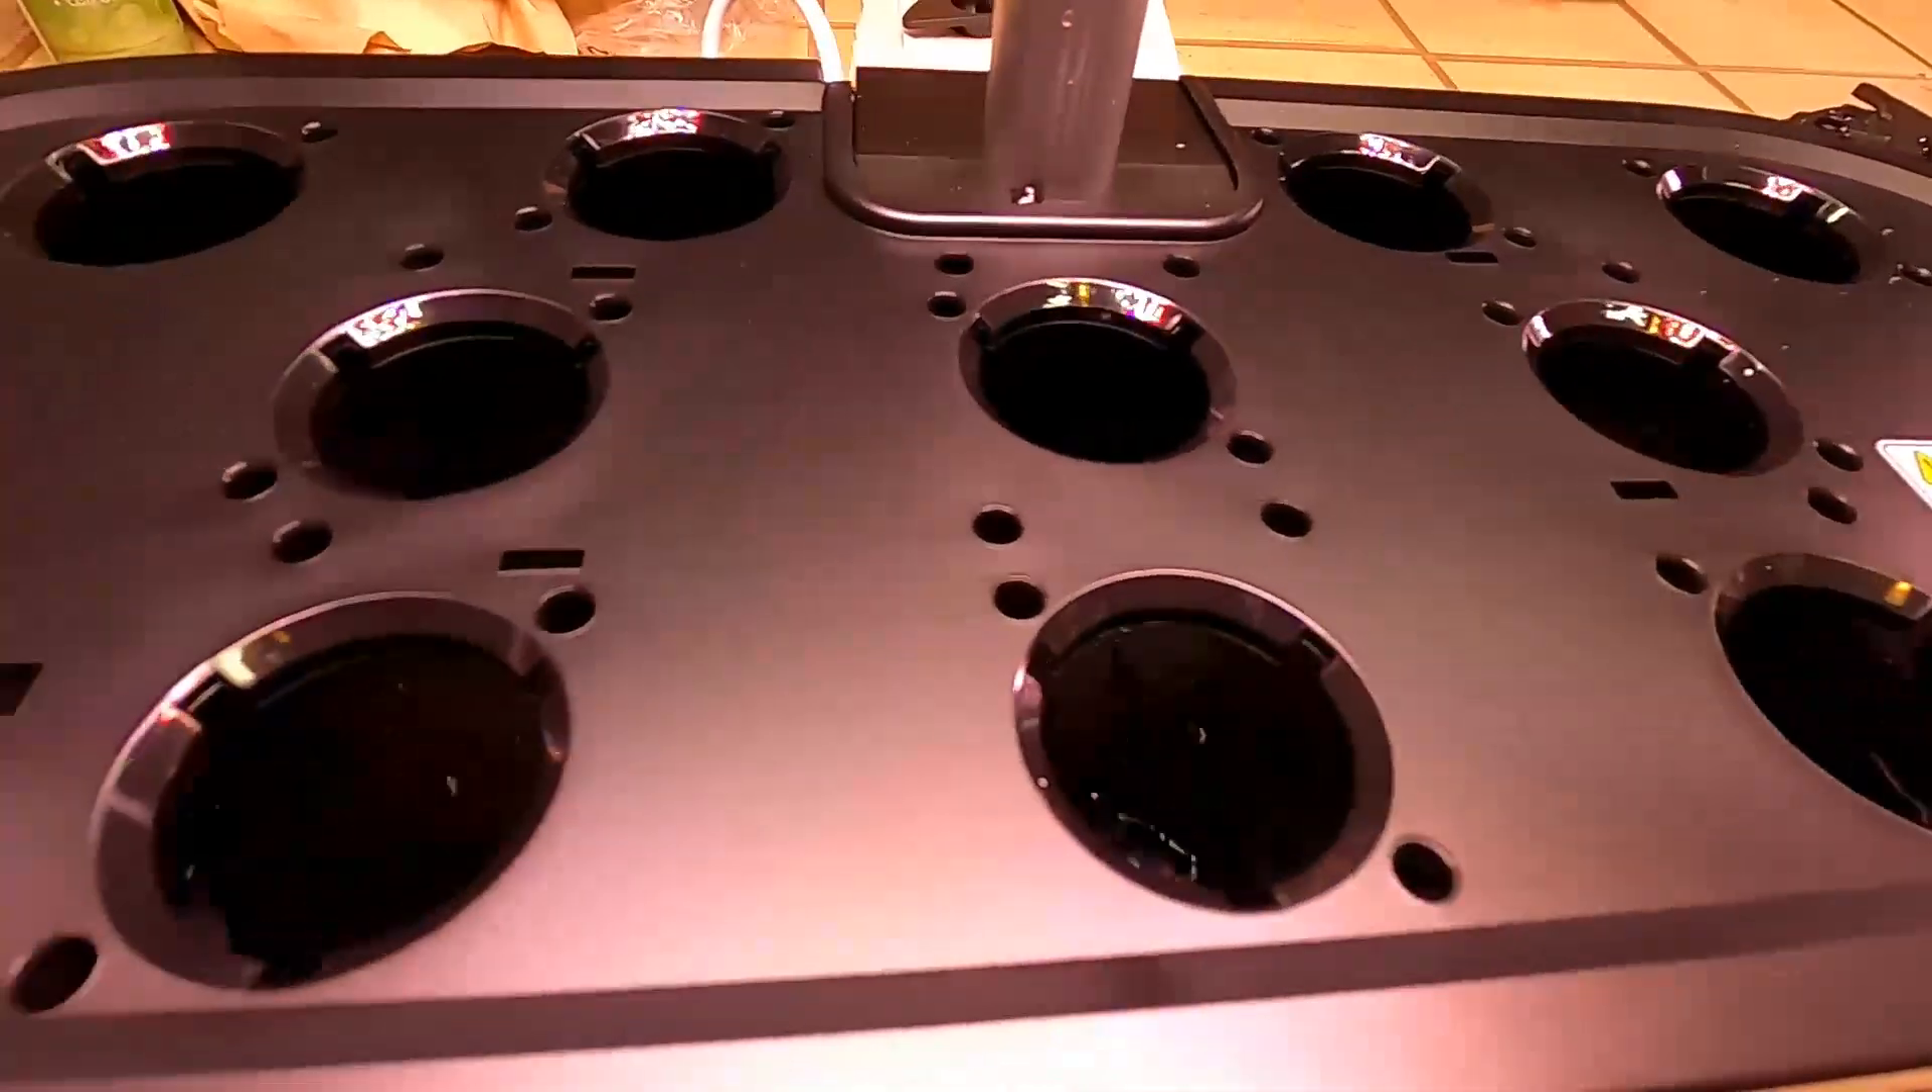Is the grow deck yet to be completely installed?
No.